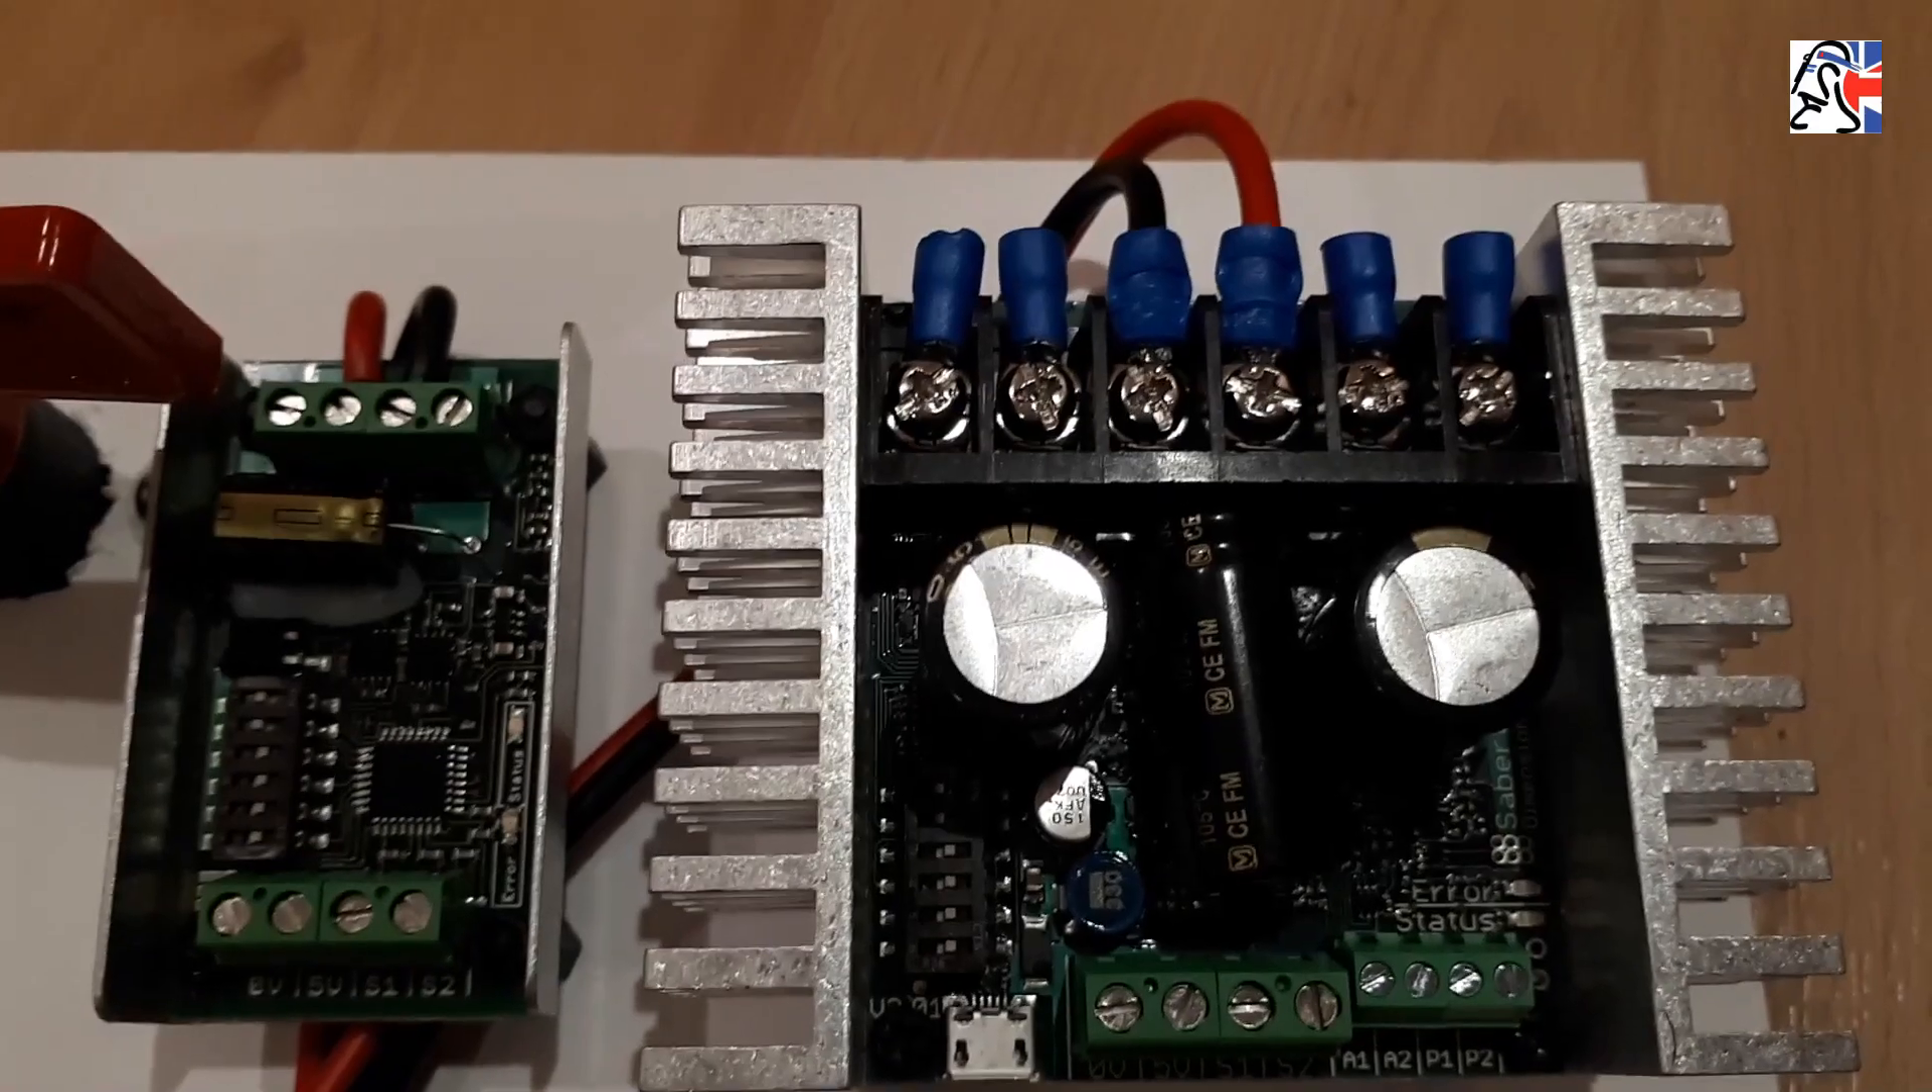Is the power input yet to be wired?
No.